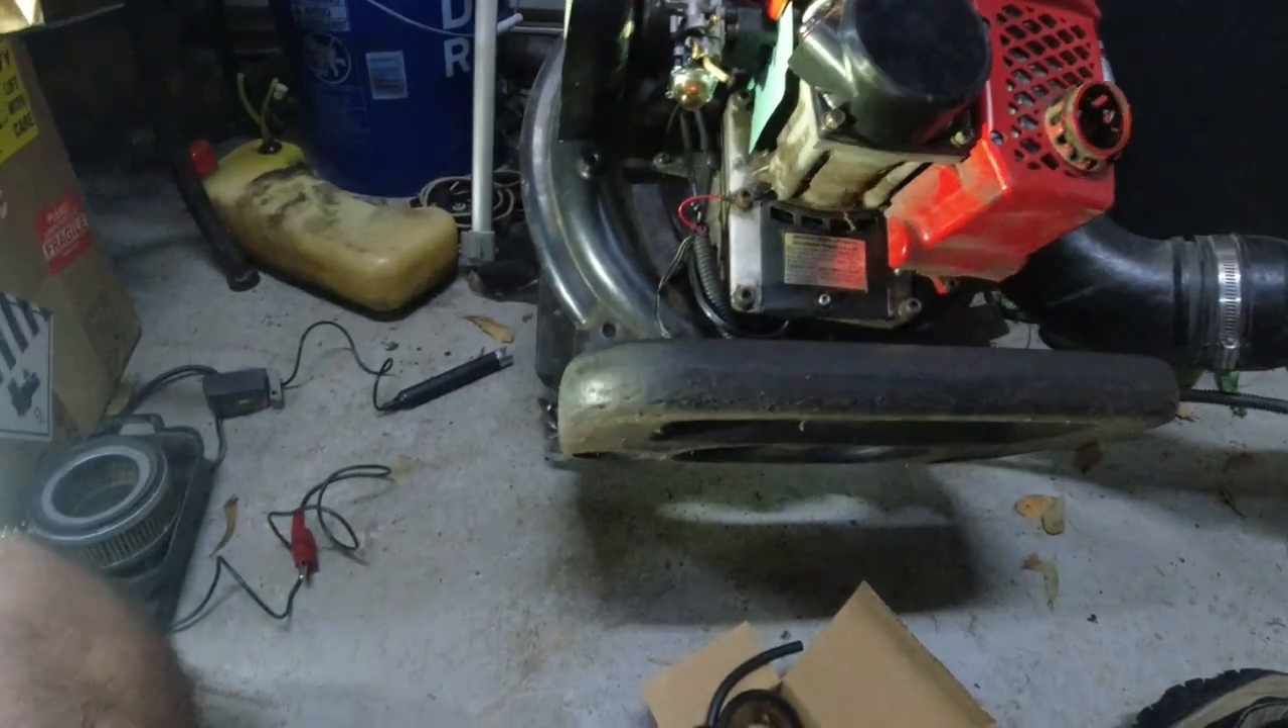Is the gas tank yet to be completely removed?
No.